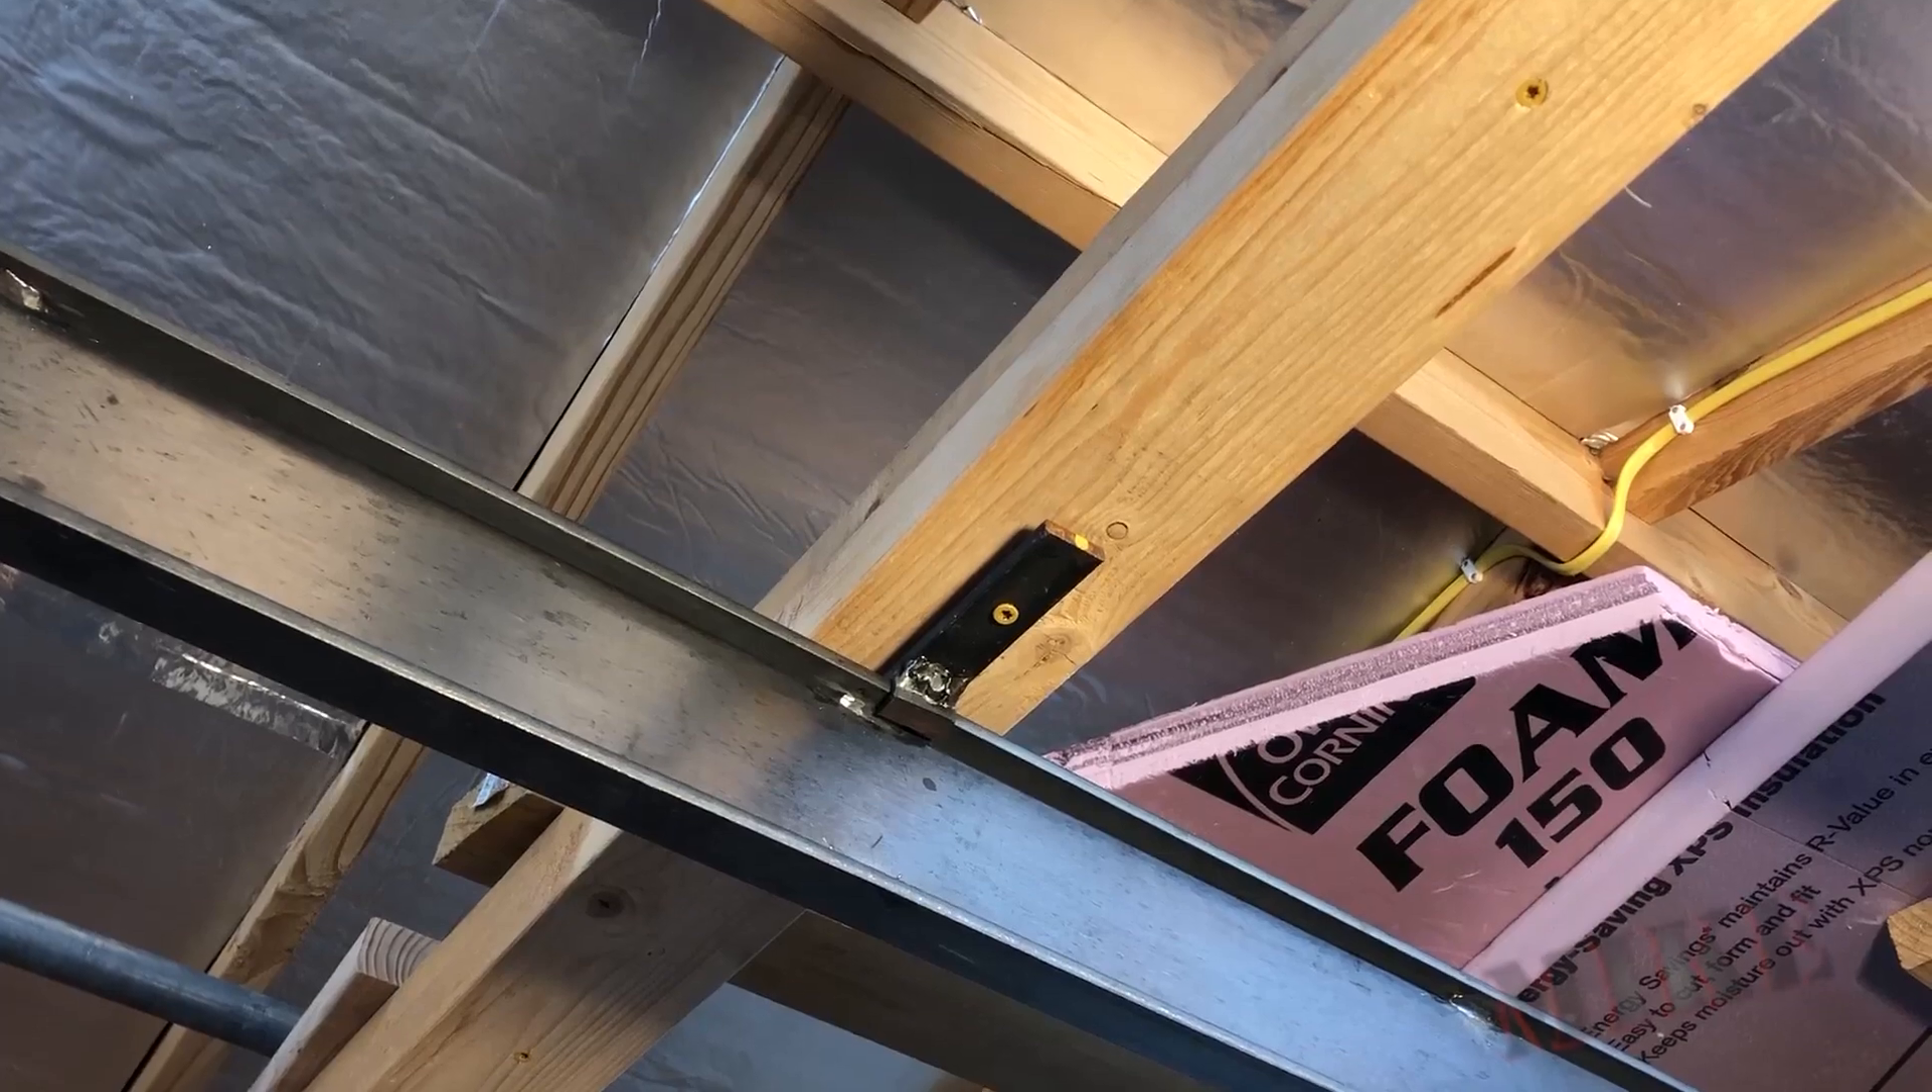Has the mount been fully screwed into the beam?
Yes.